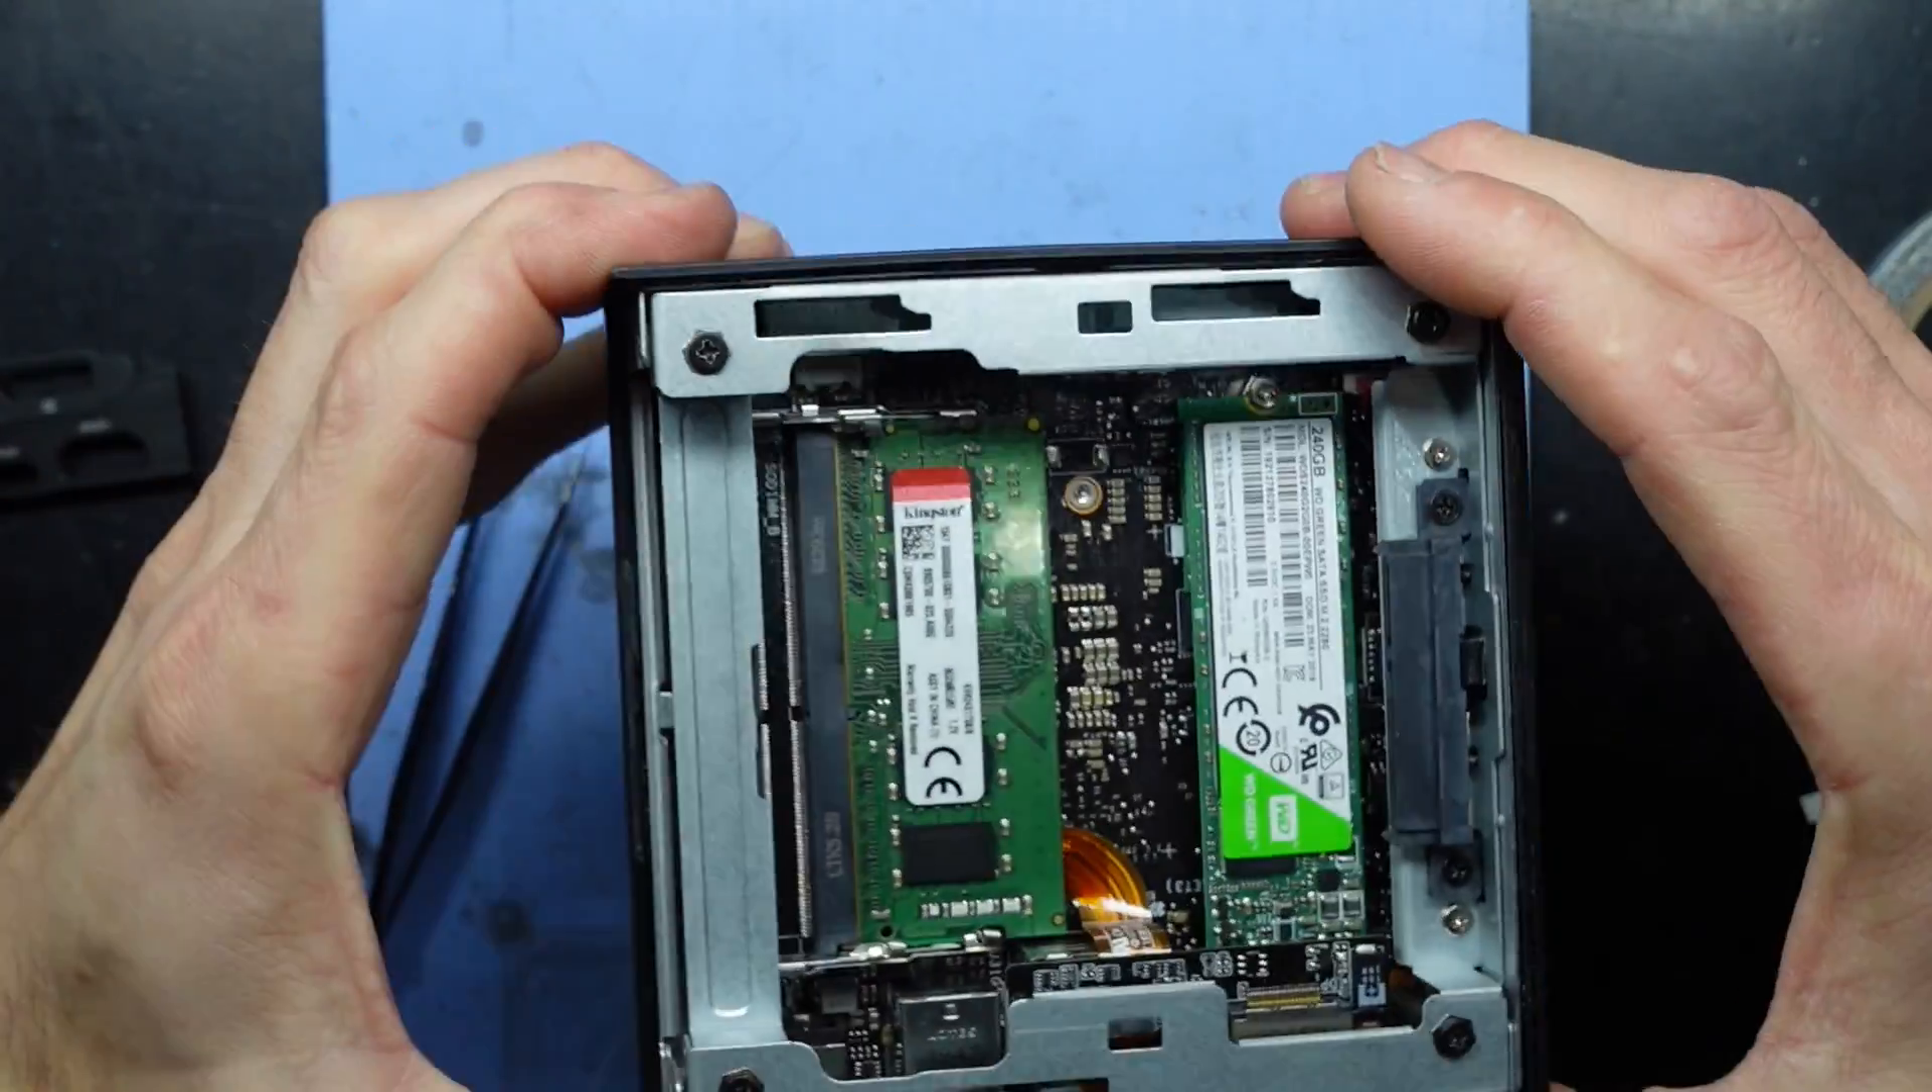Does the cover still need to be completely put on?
Yes.